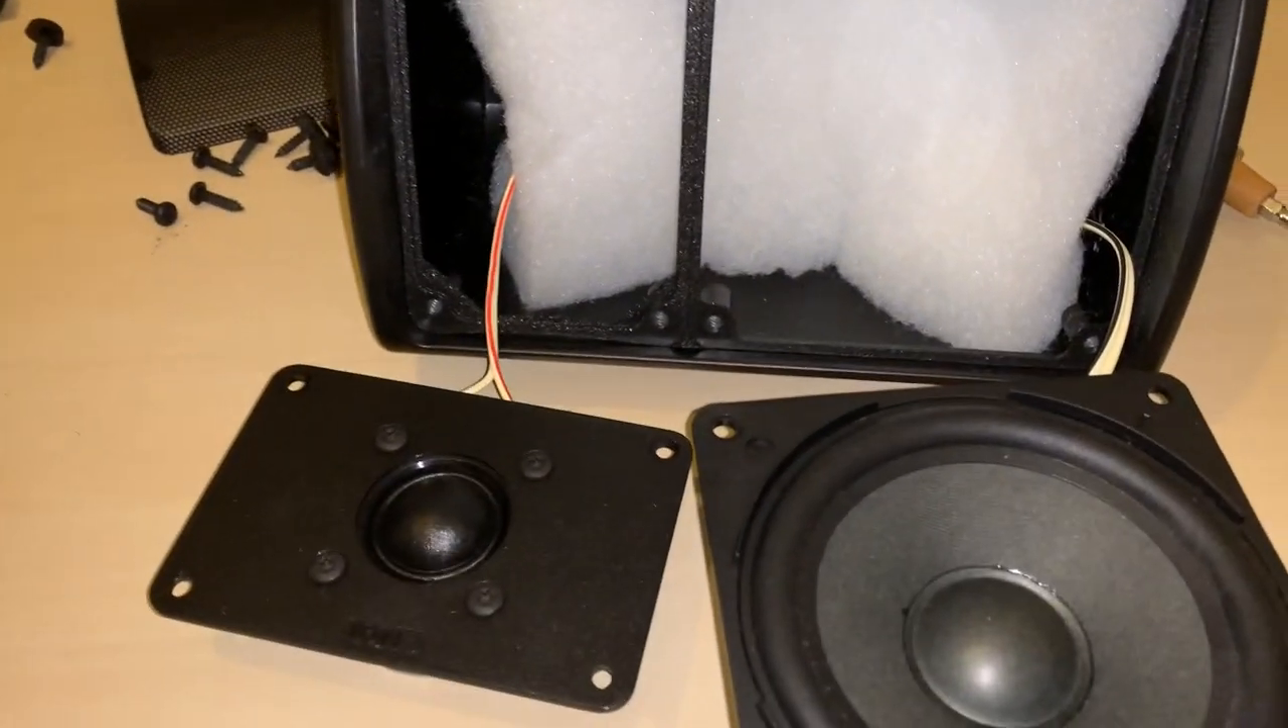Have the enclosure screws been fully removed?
Yes.